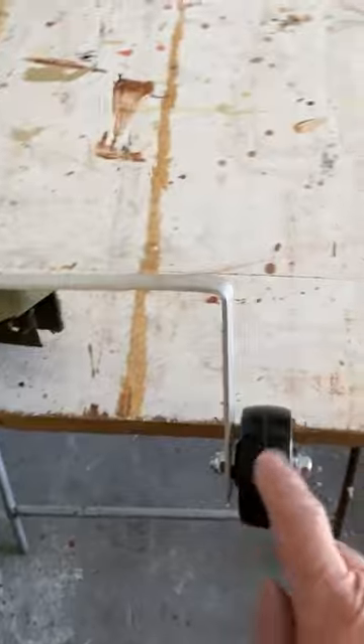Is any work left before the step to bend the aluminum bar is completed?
No.